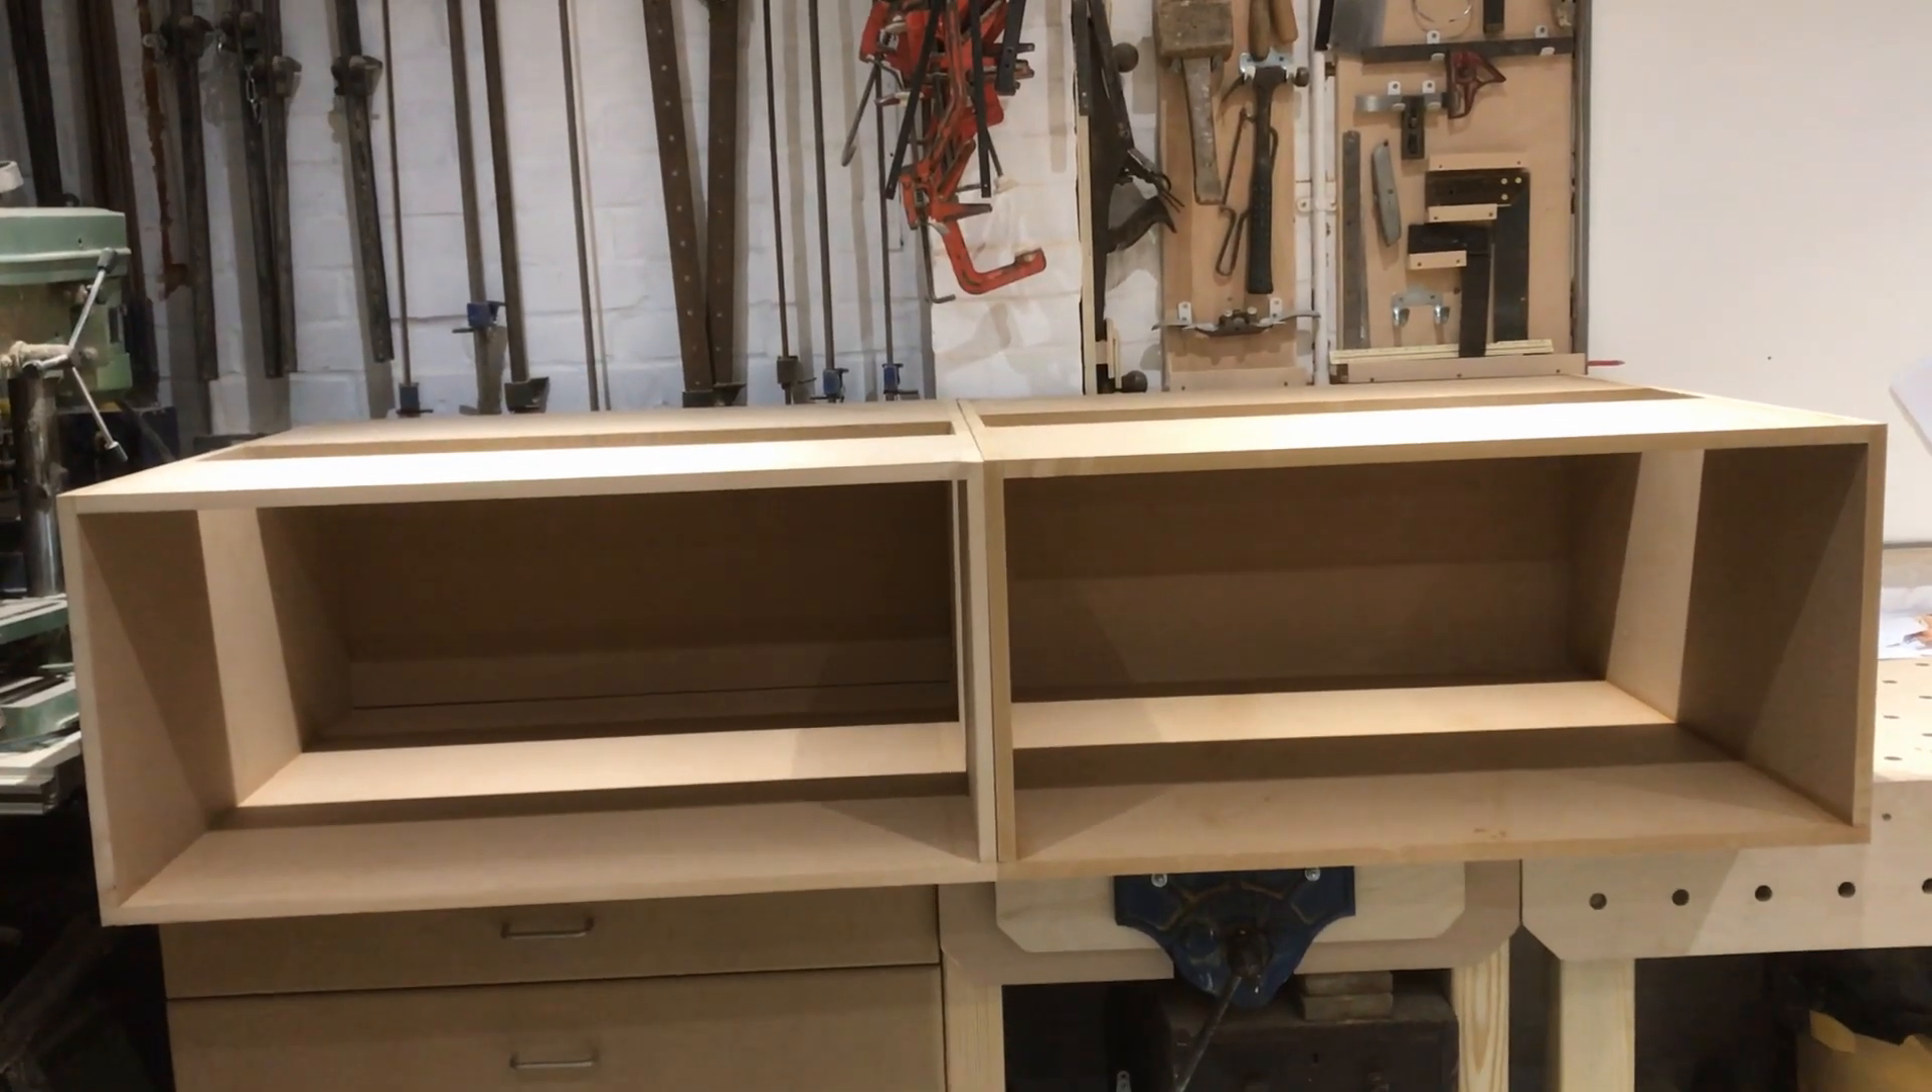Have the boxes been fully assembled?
Yes.